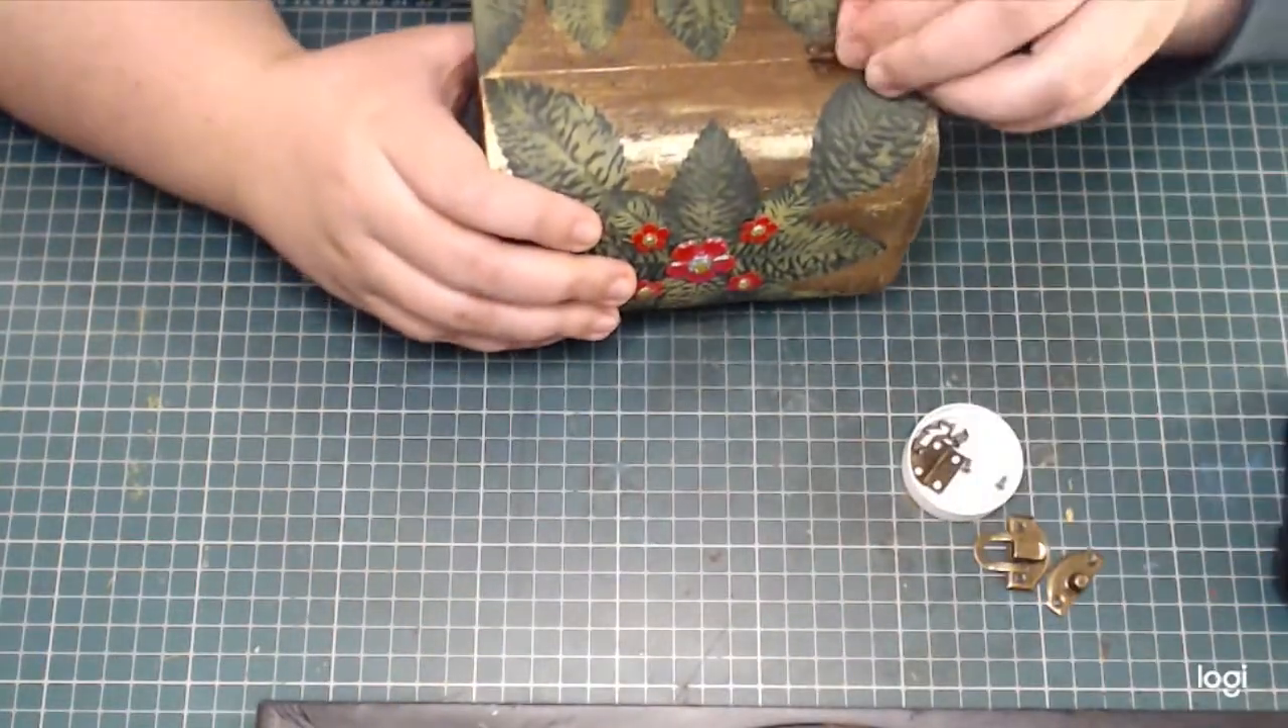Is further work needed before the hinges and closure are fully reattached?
Yes.